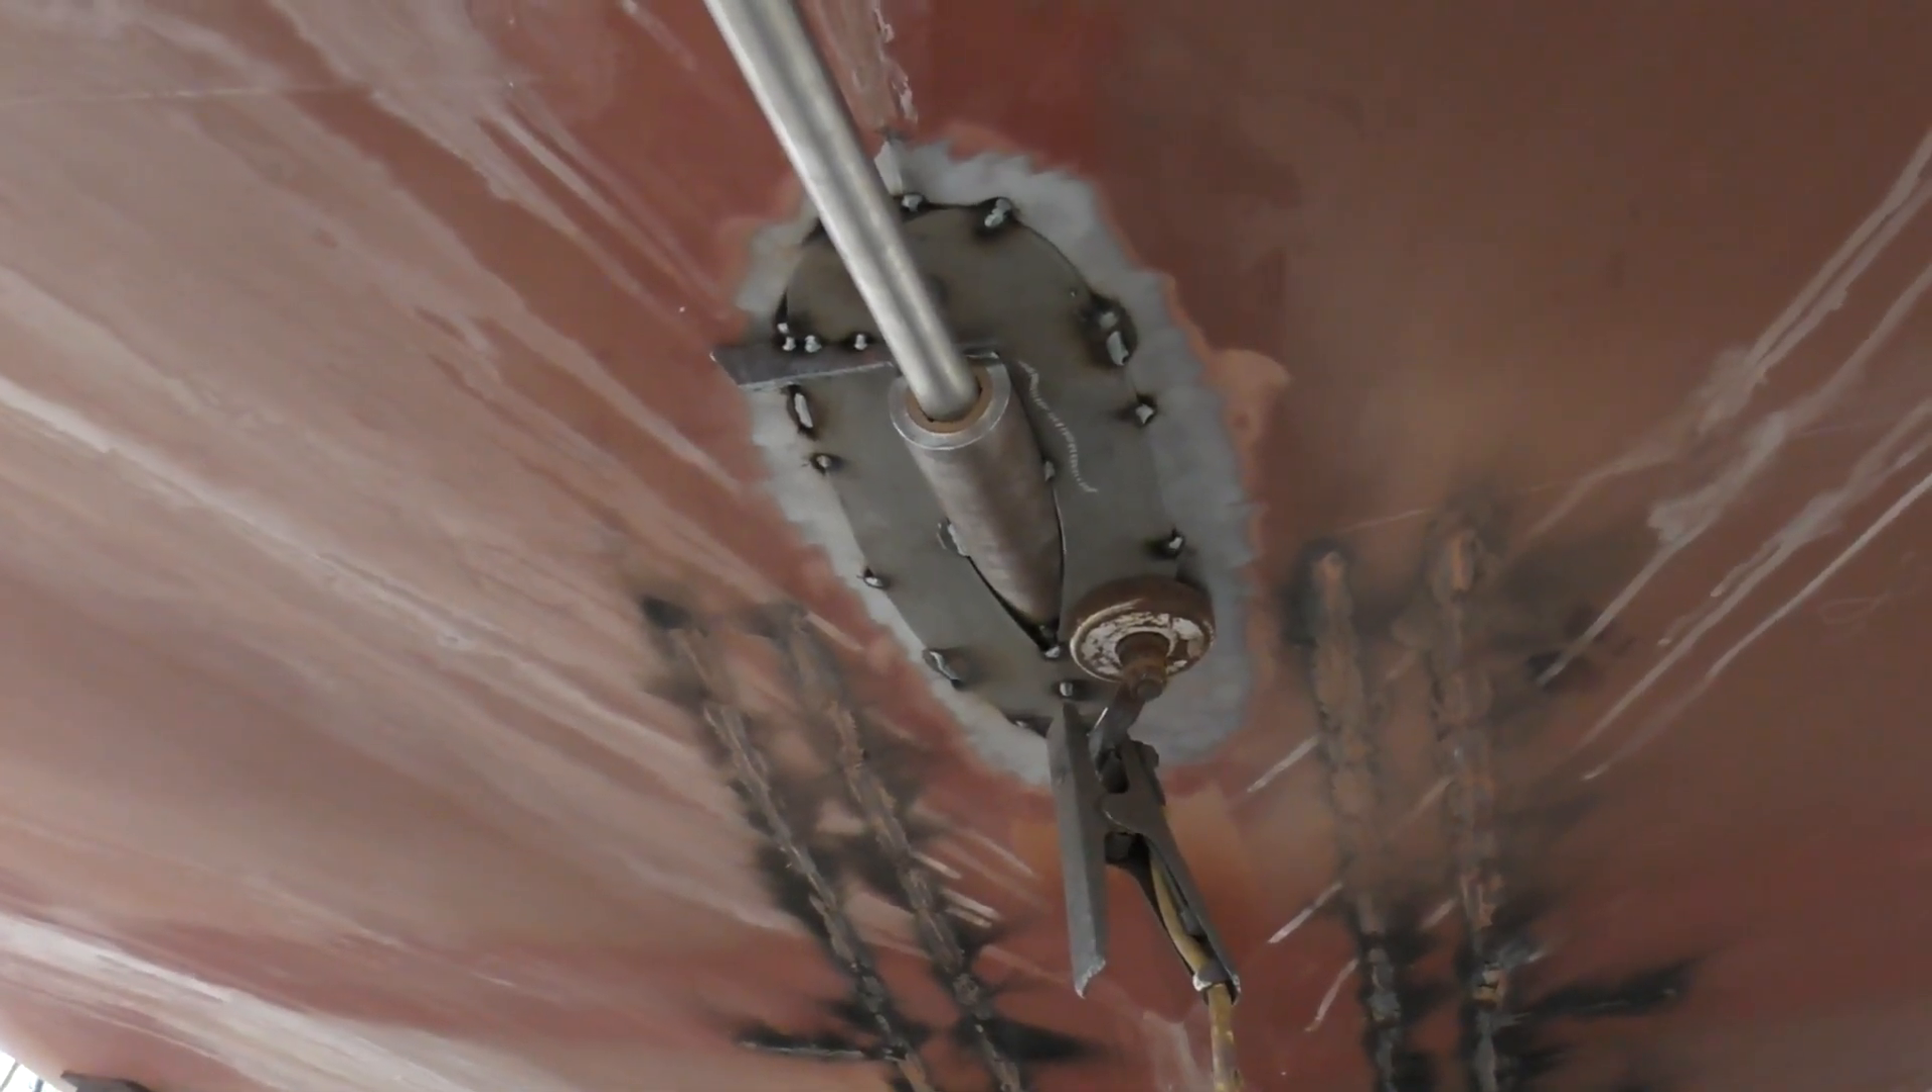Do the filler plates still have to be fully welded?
Yes.